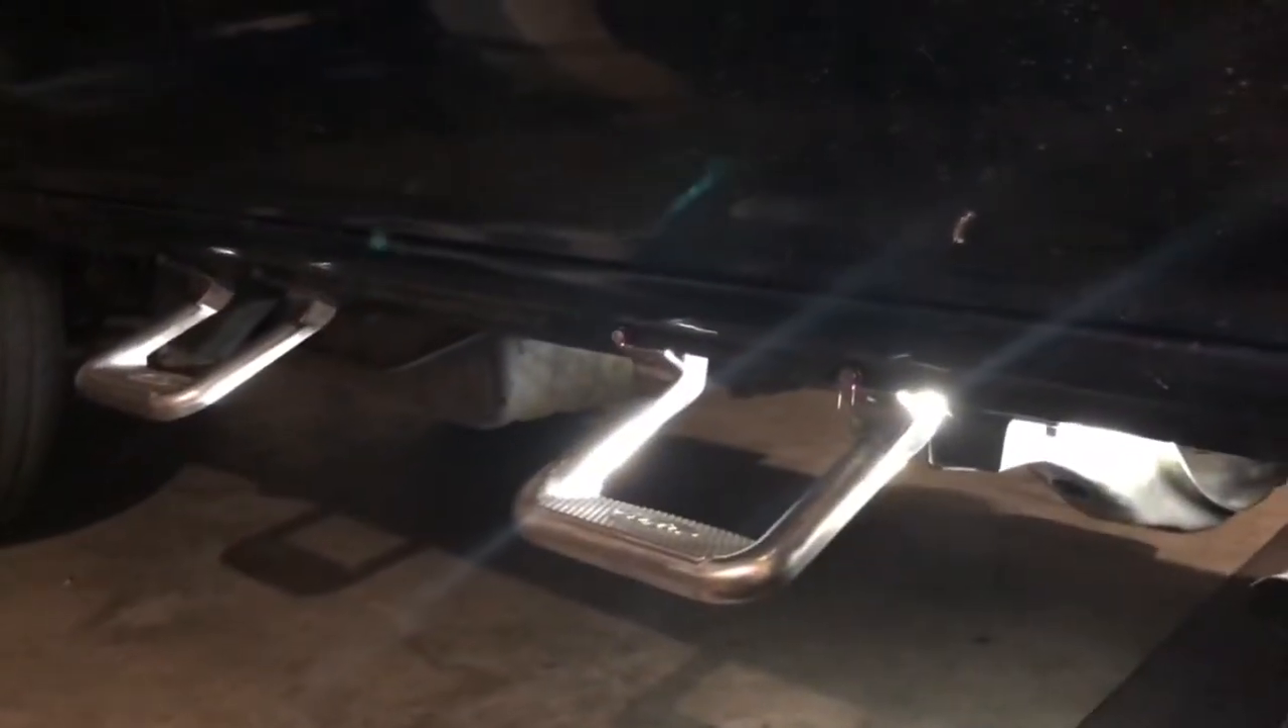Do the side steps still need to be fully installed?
No.